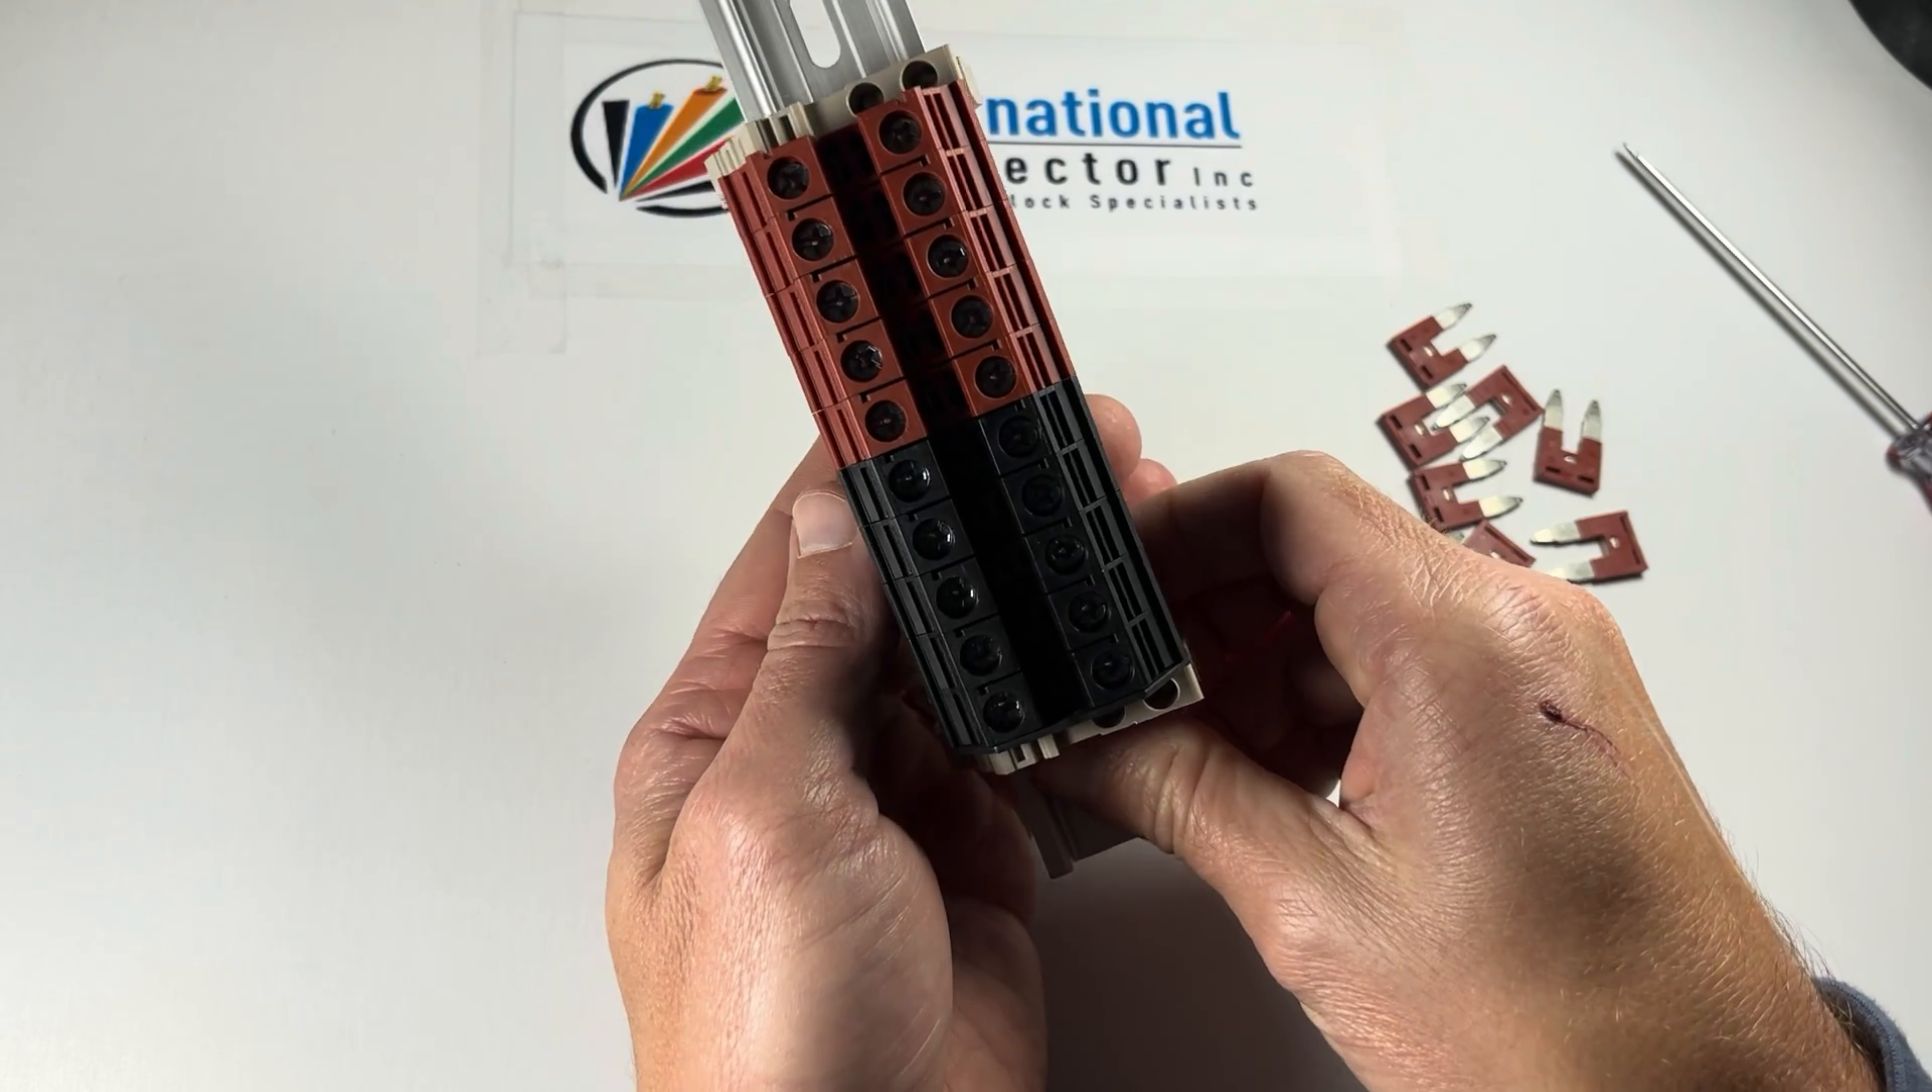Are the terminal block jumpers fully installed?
No.